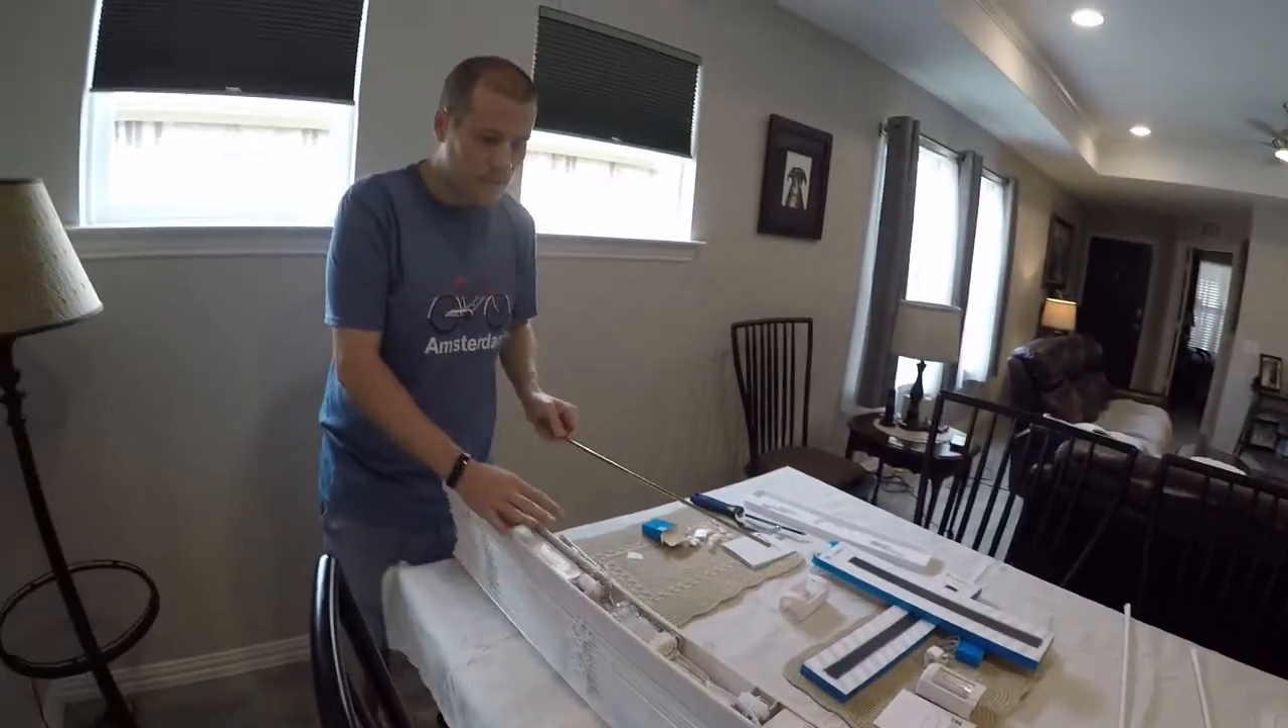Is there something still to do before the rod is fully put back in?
Yes.